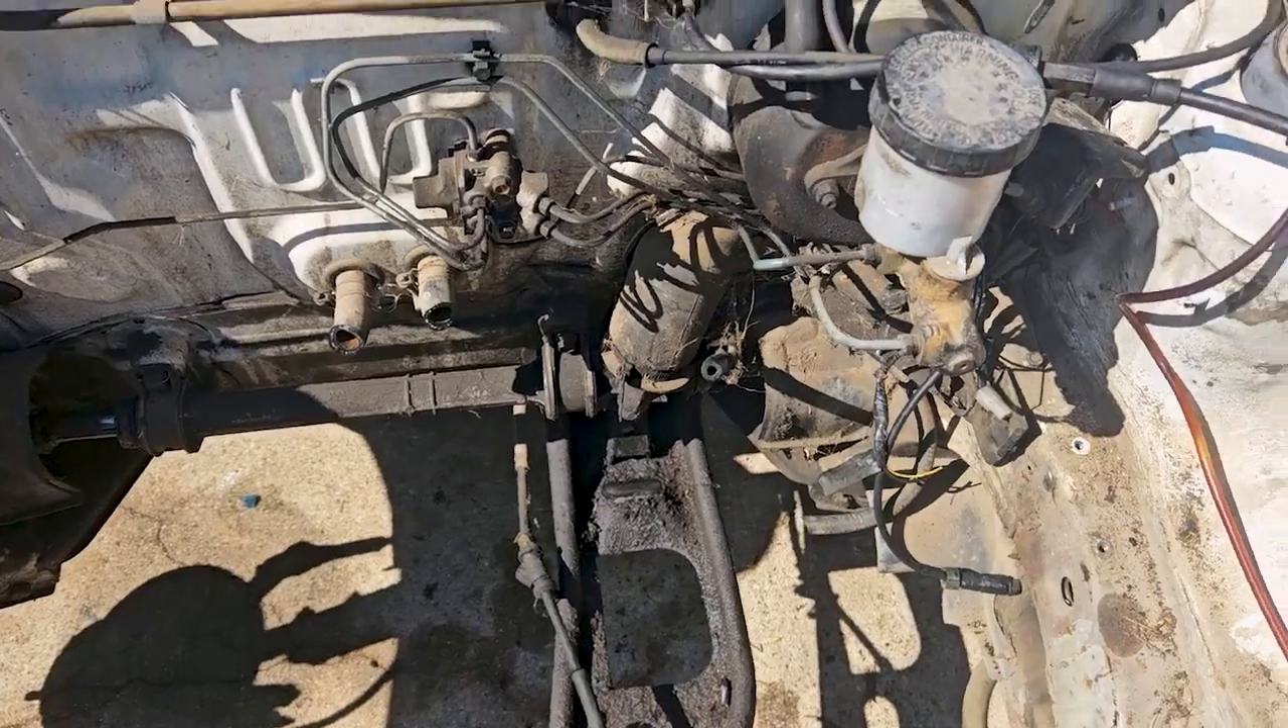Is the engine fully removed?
Yes.